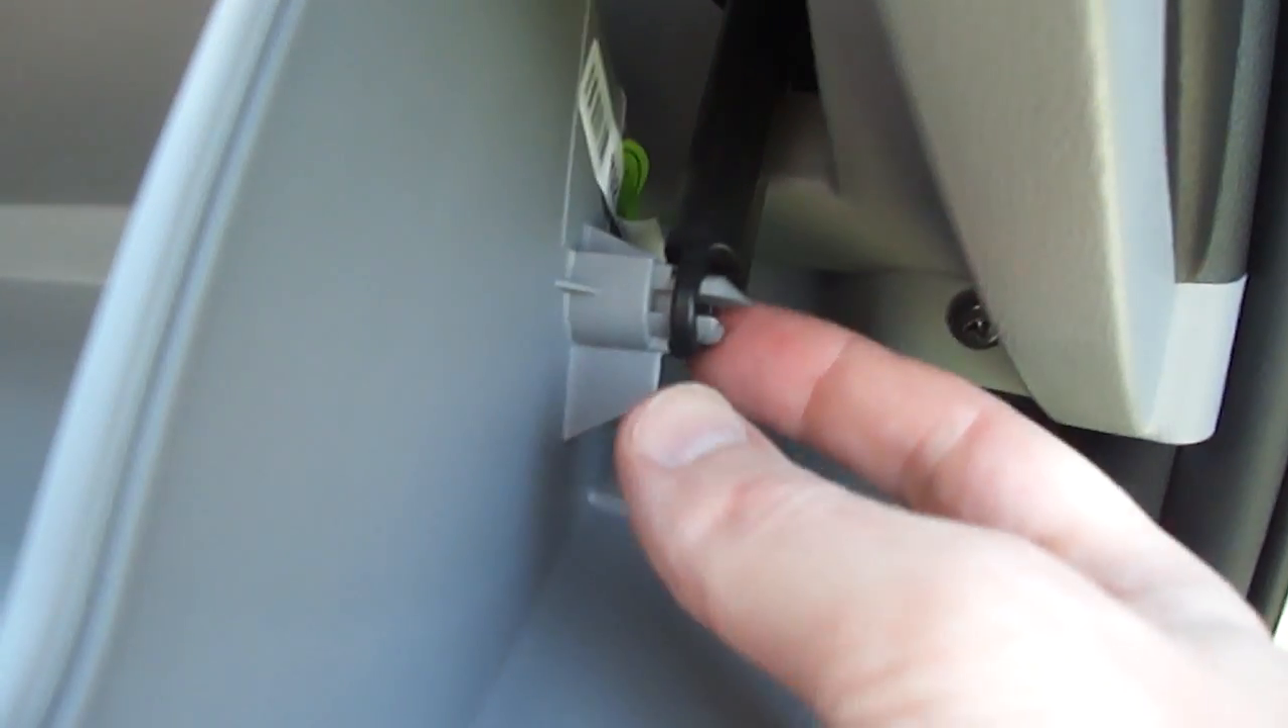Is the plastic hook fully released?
No.